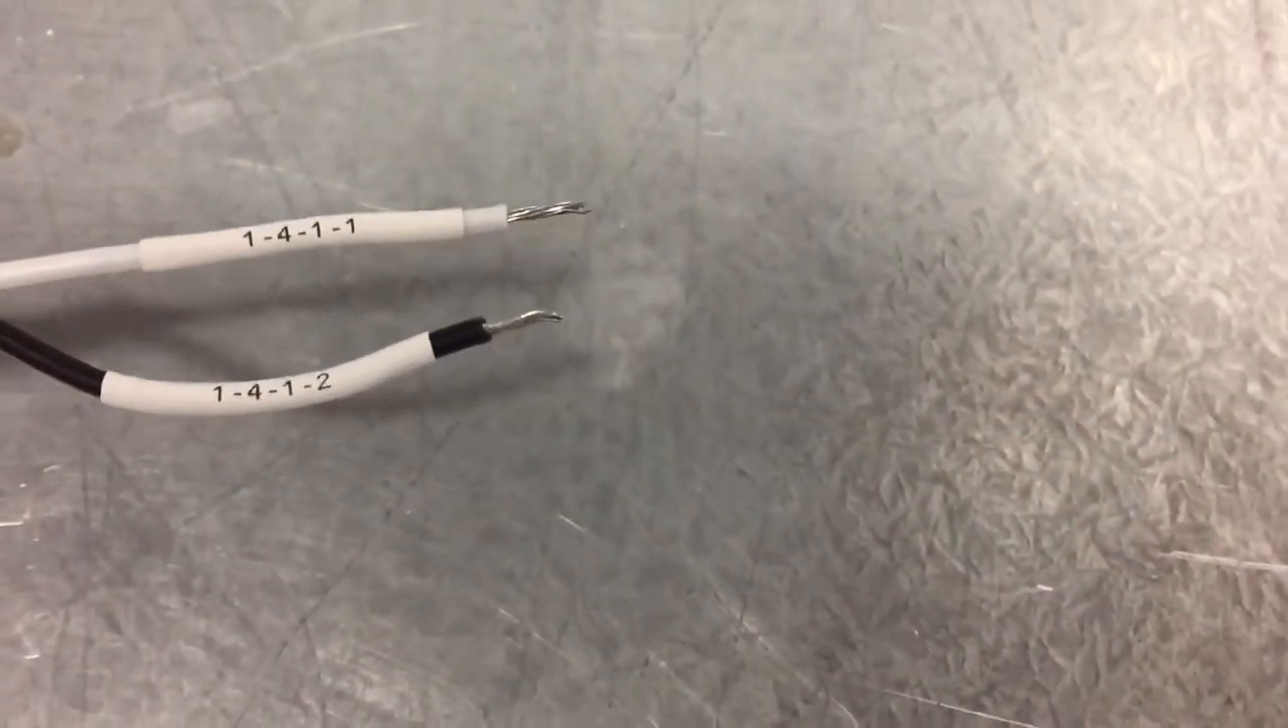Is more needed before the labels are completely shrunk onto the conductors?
No.